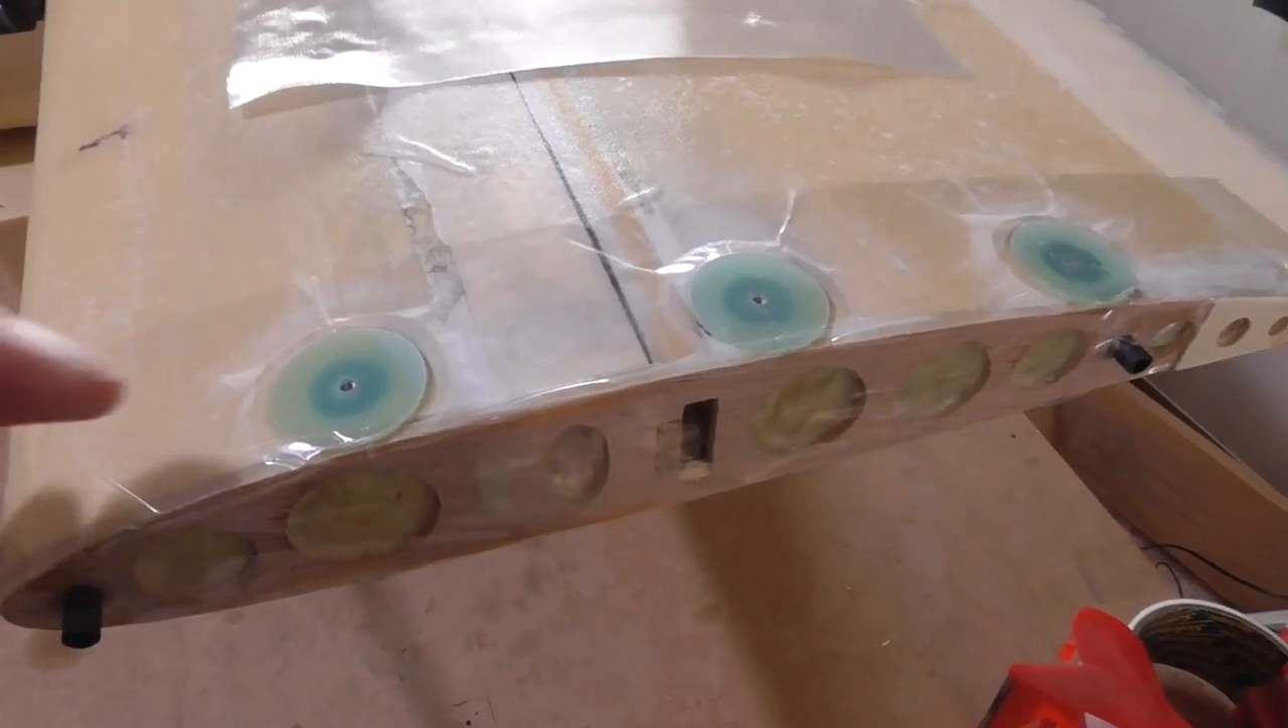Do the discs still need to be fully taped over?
No.